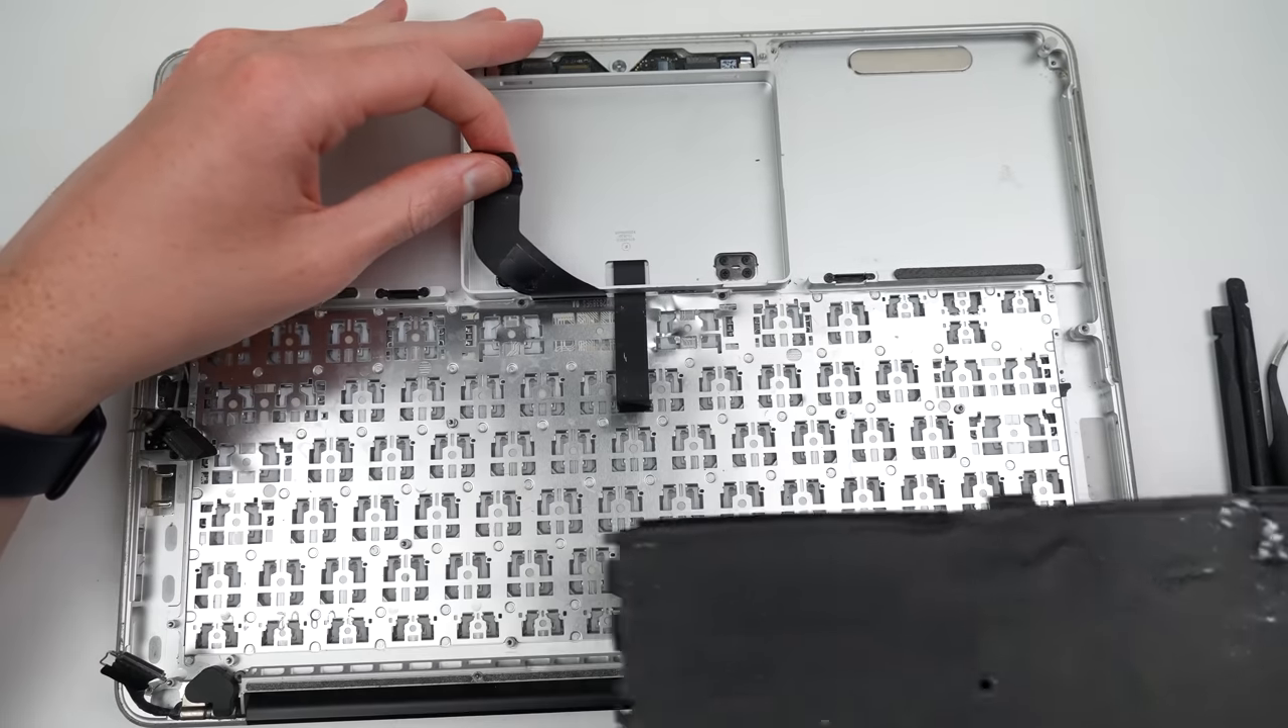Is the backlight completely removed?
Yes.